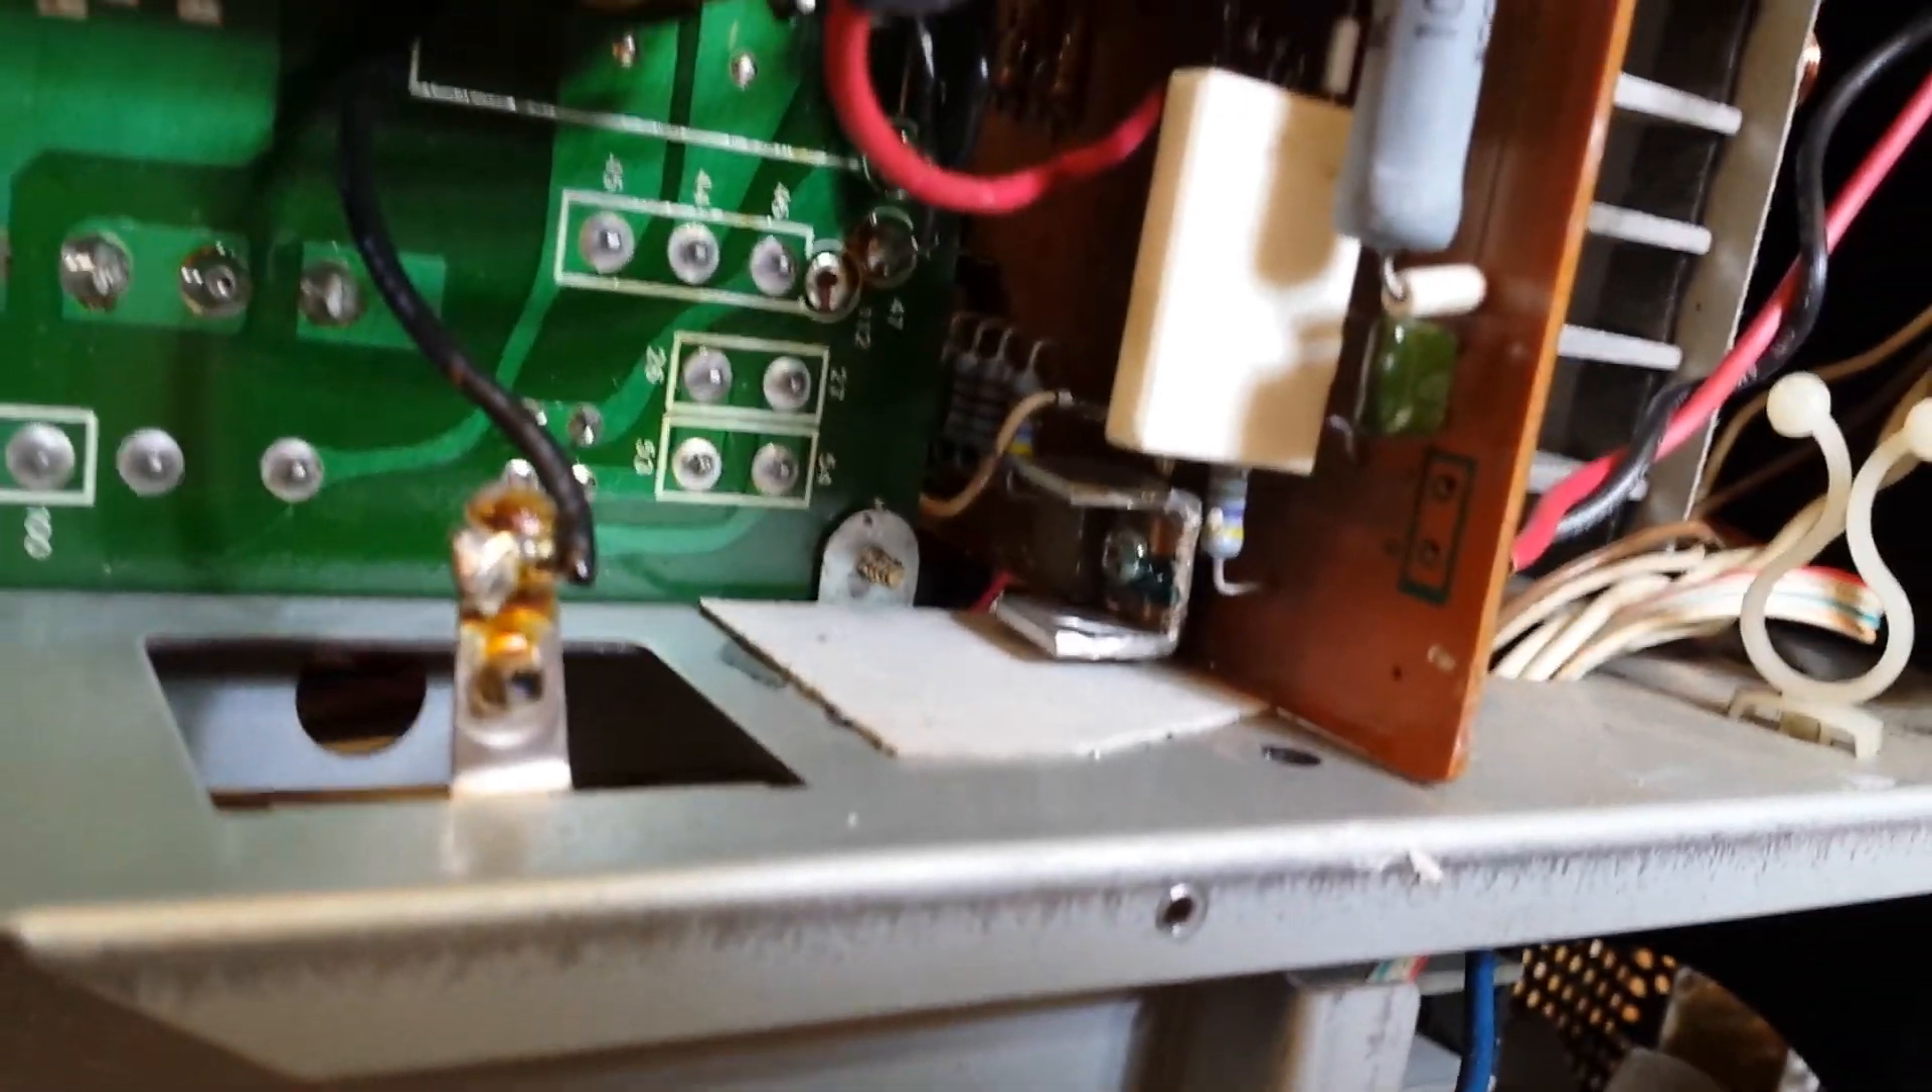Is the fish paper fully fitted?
Yes.